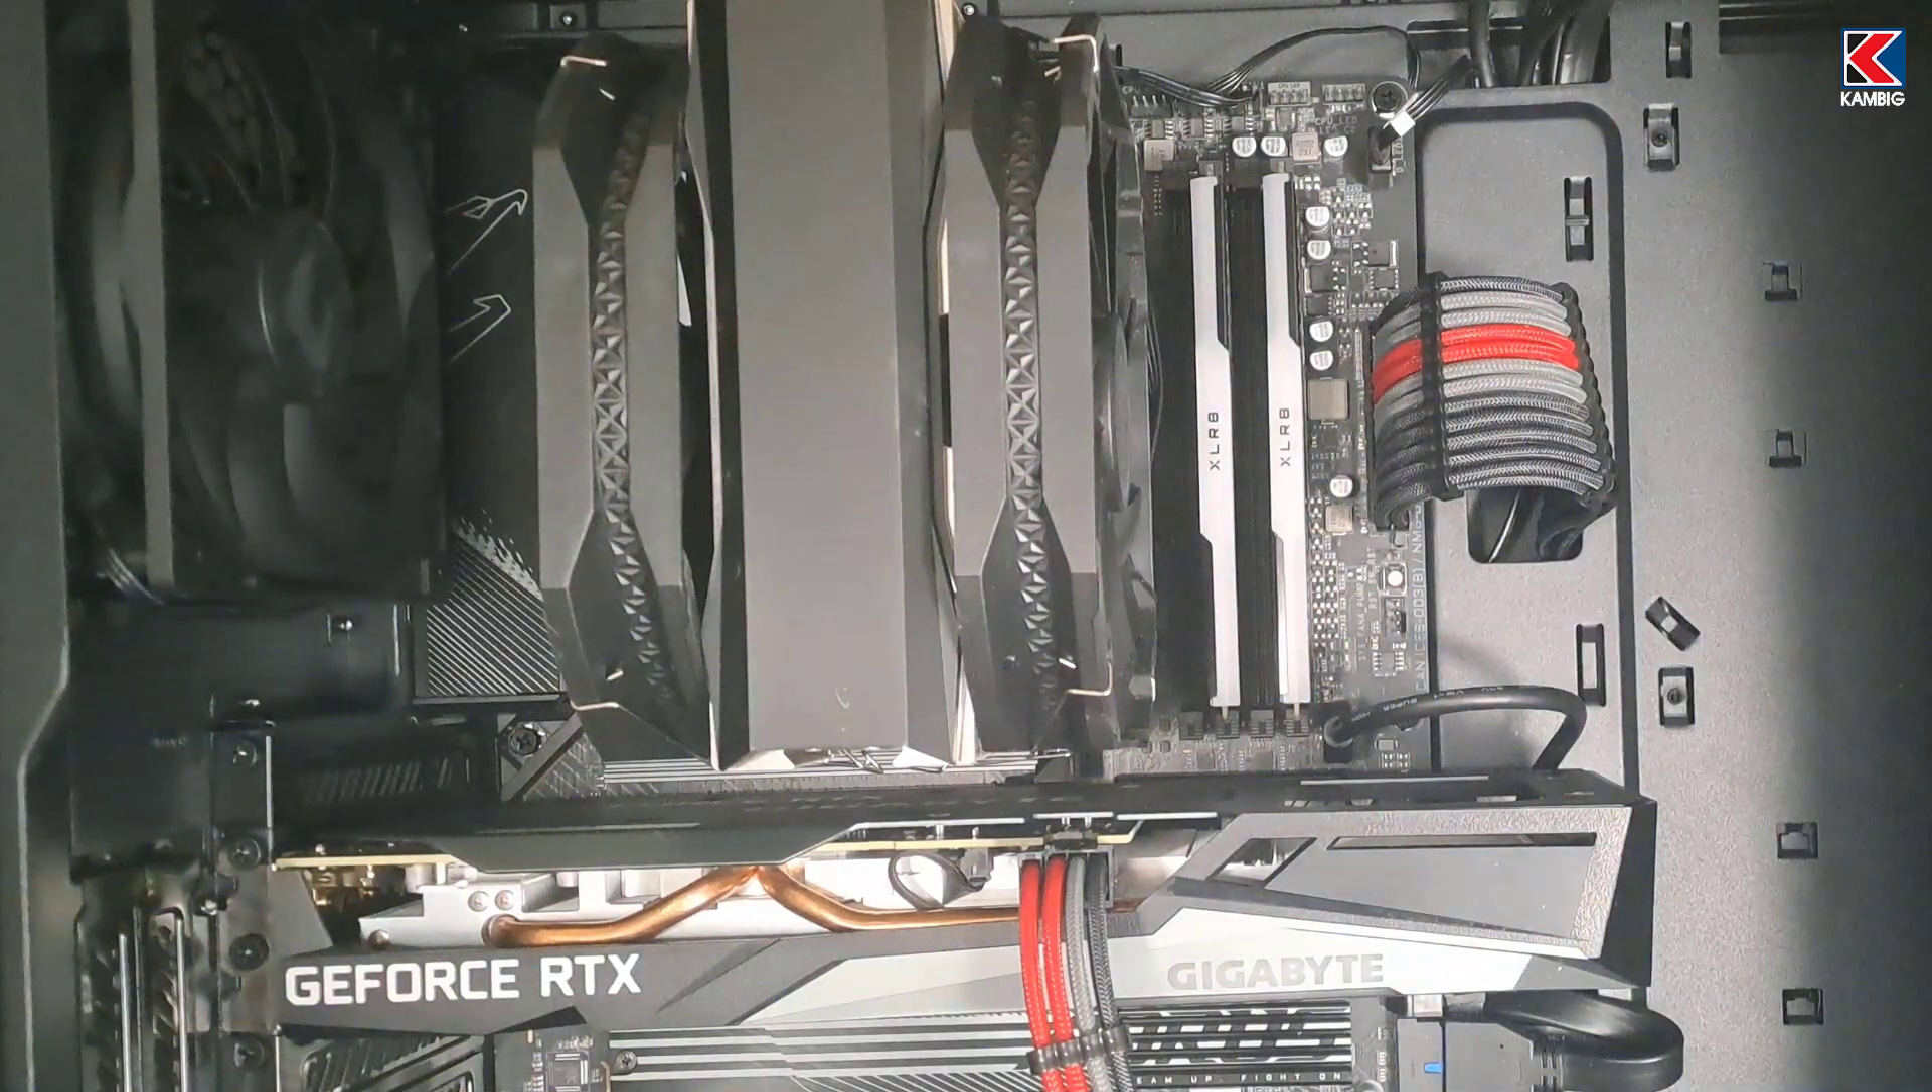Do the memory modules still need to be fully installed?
No.